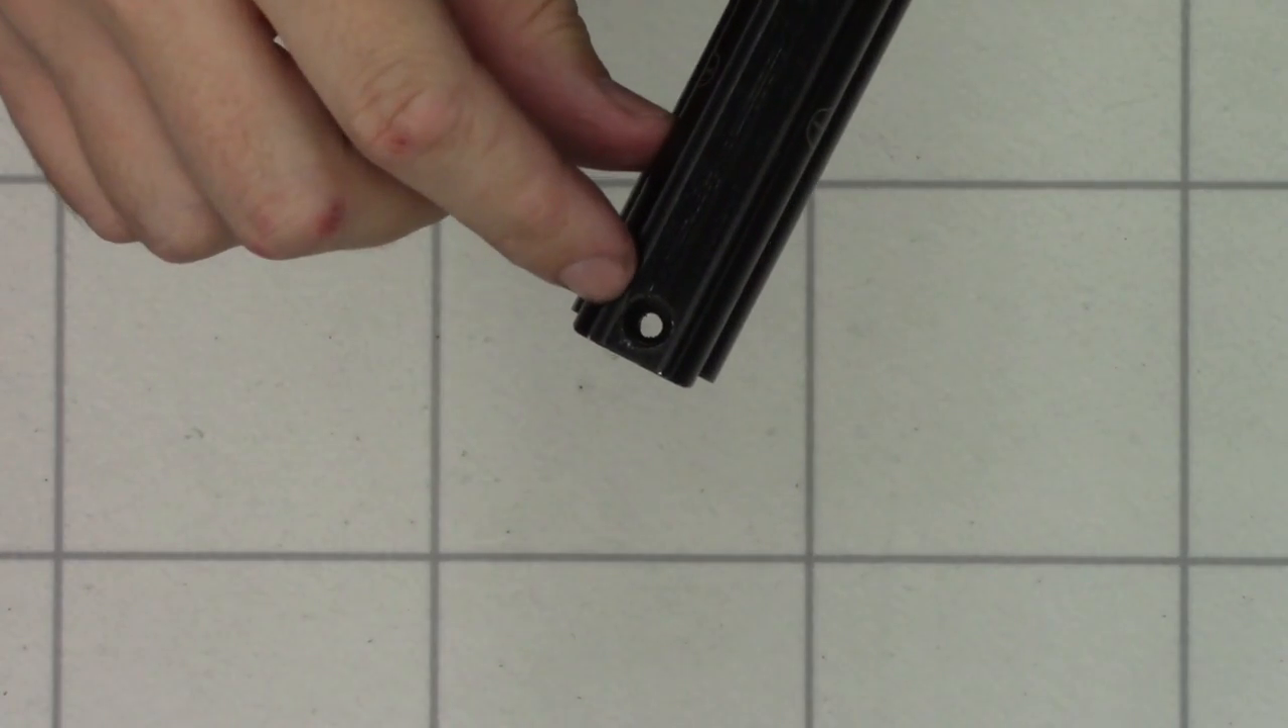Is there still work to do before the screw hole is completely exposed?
No.